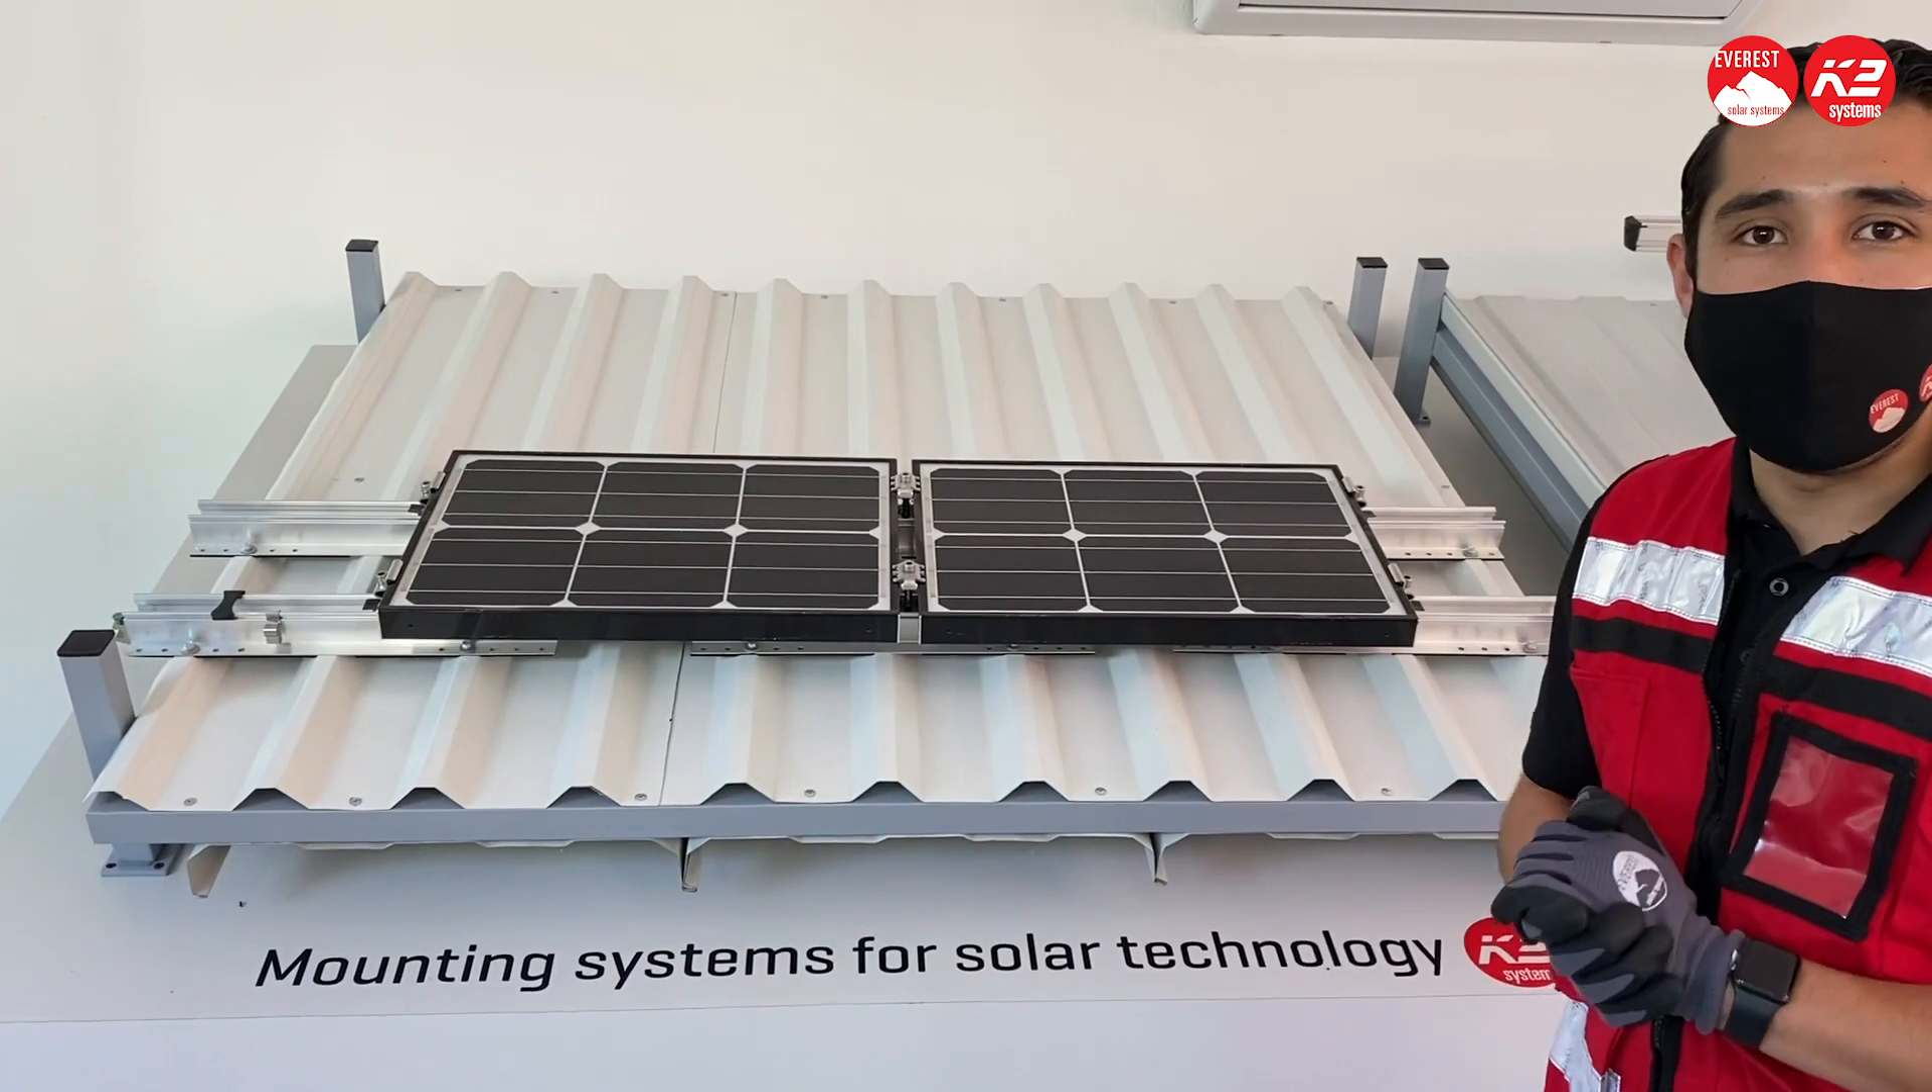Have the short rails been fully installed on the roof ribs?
Yes.